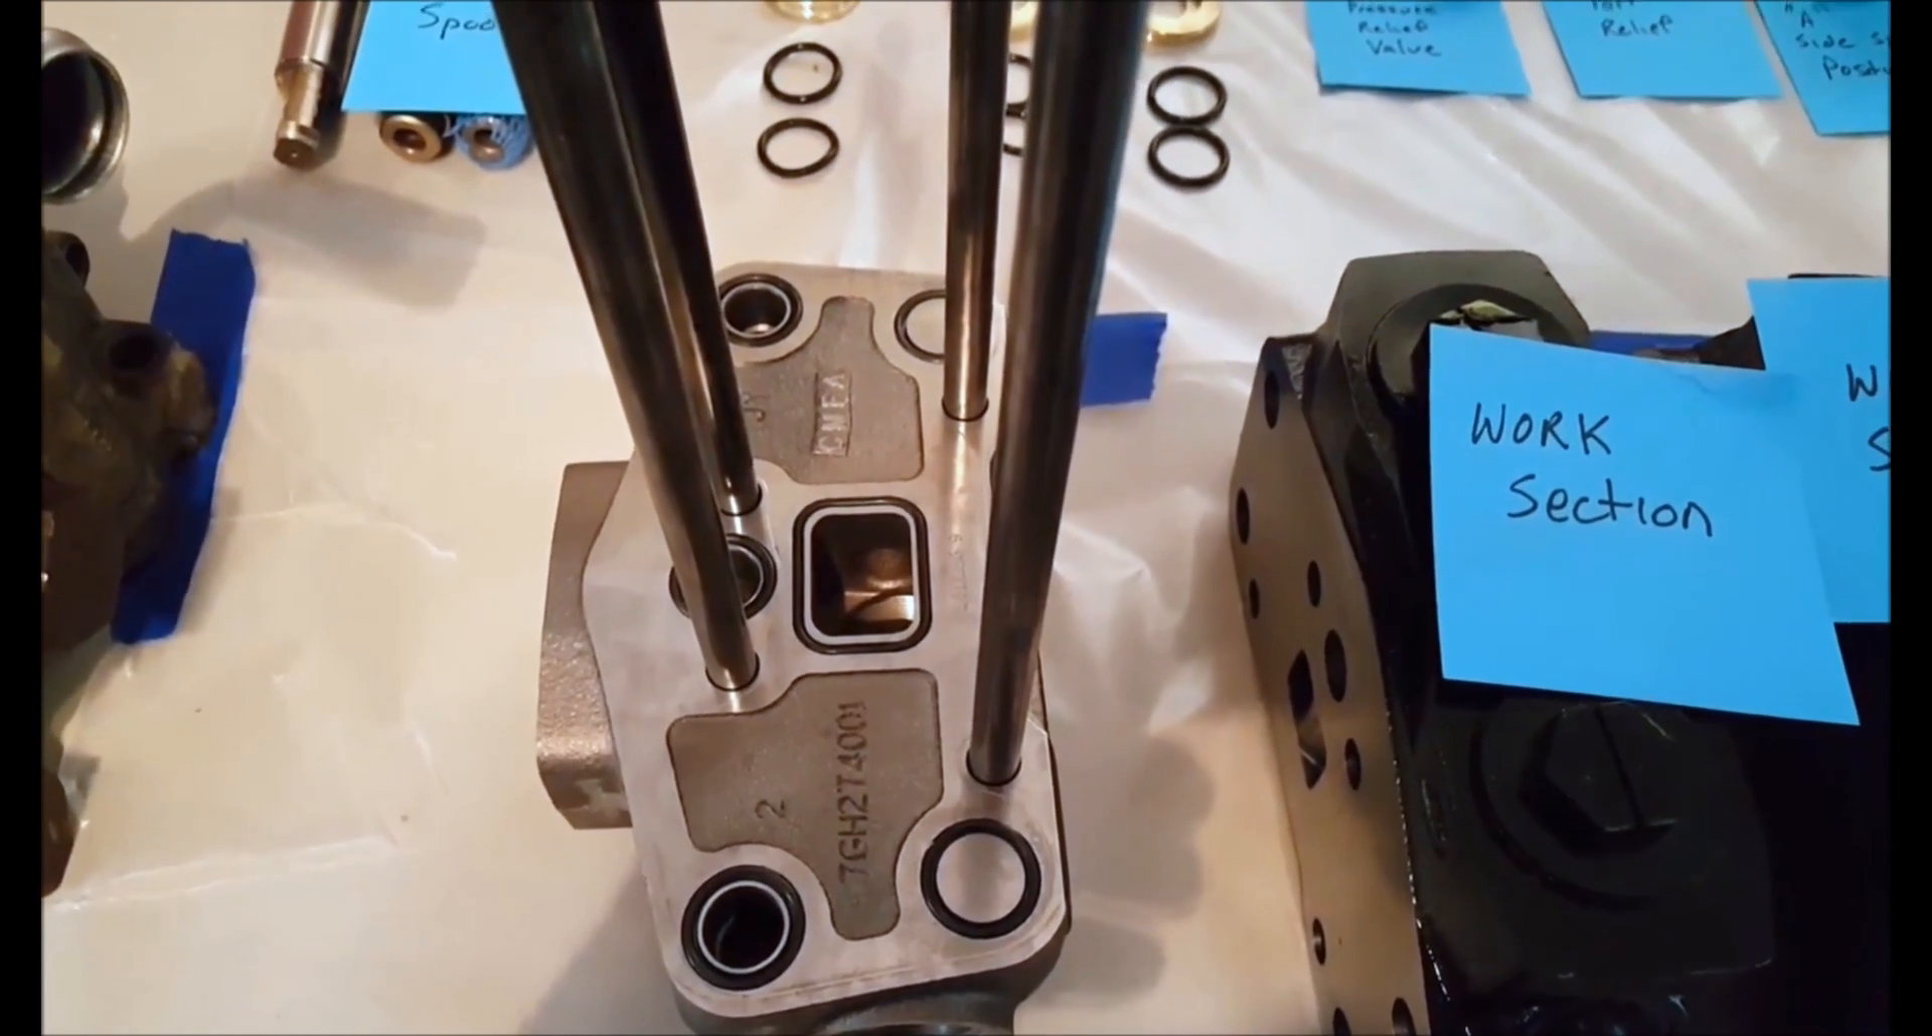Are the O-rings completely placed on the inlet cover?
Yes.